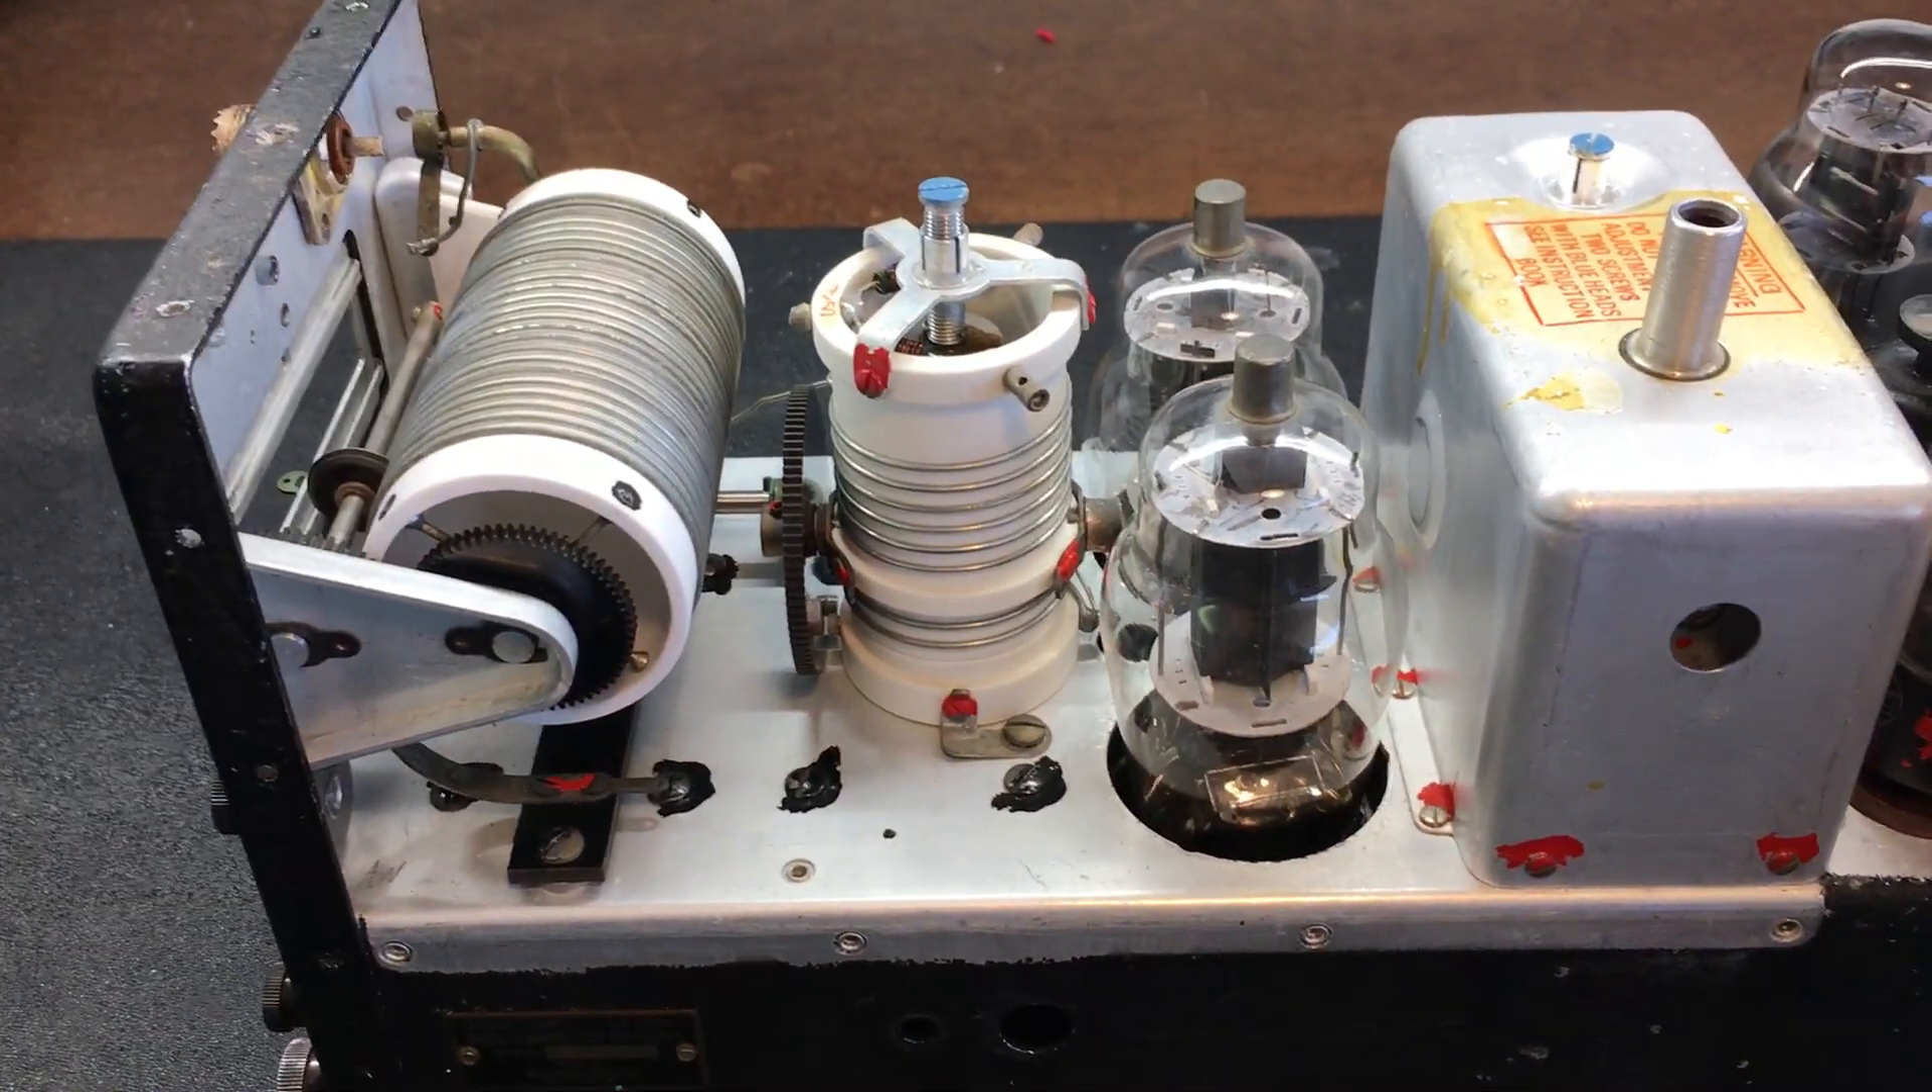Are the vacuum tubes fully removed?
No.